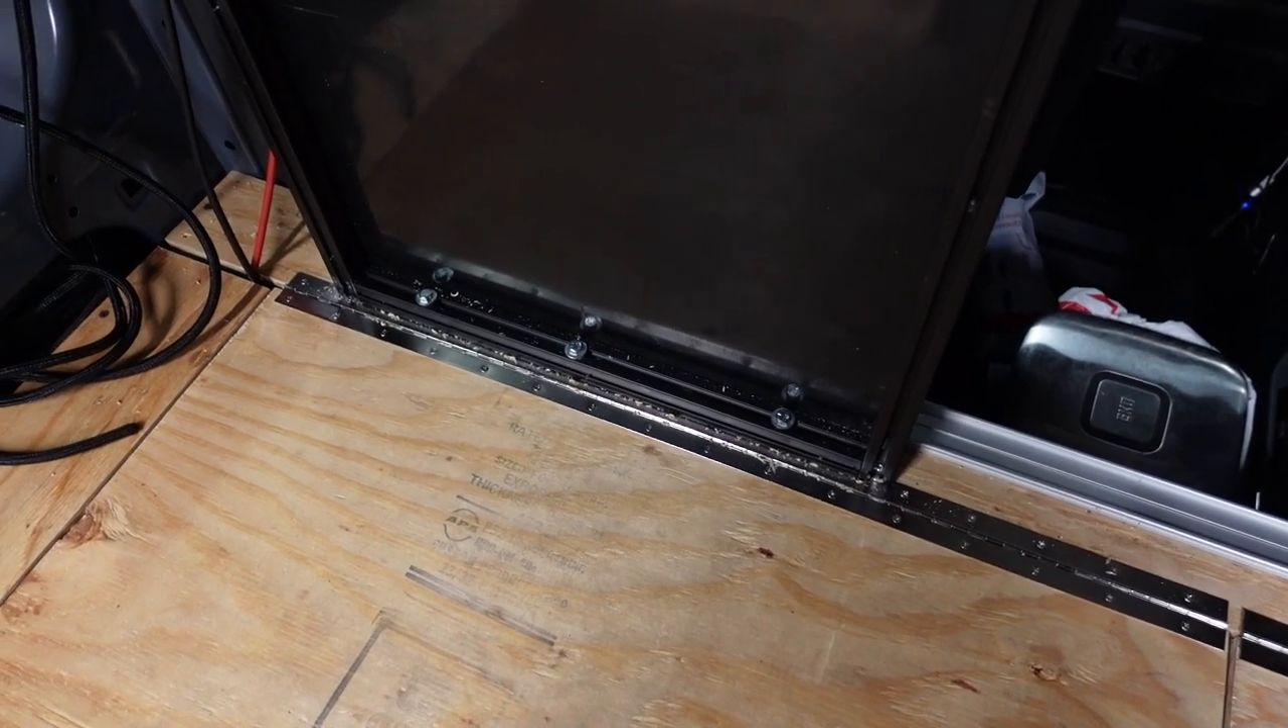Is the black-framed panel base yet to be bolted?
No.